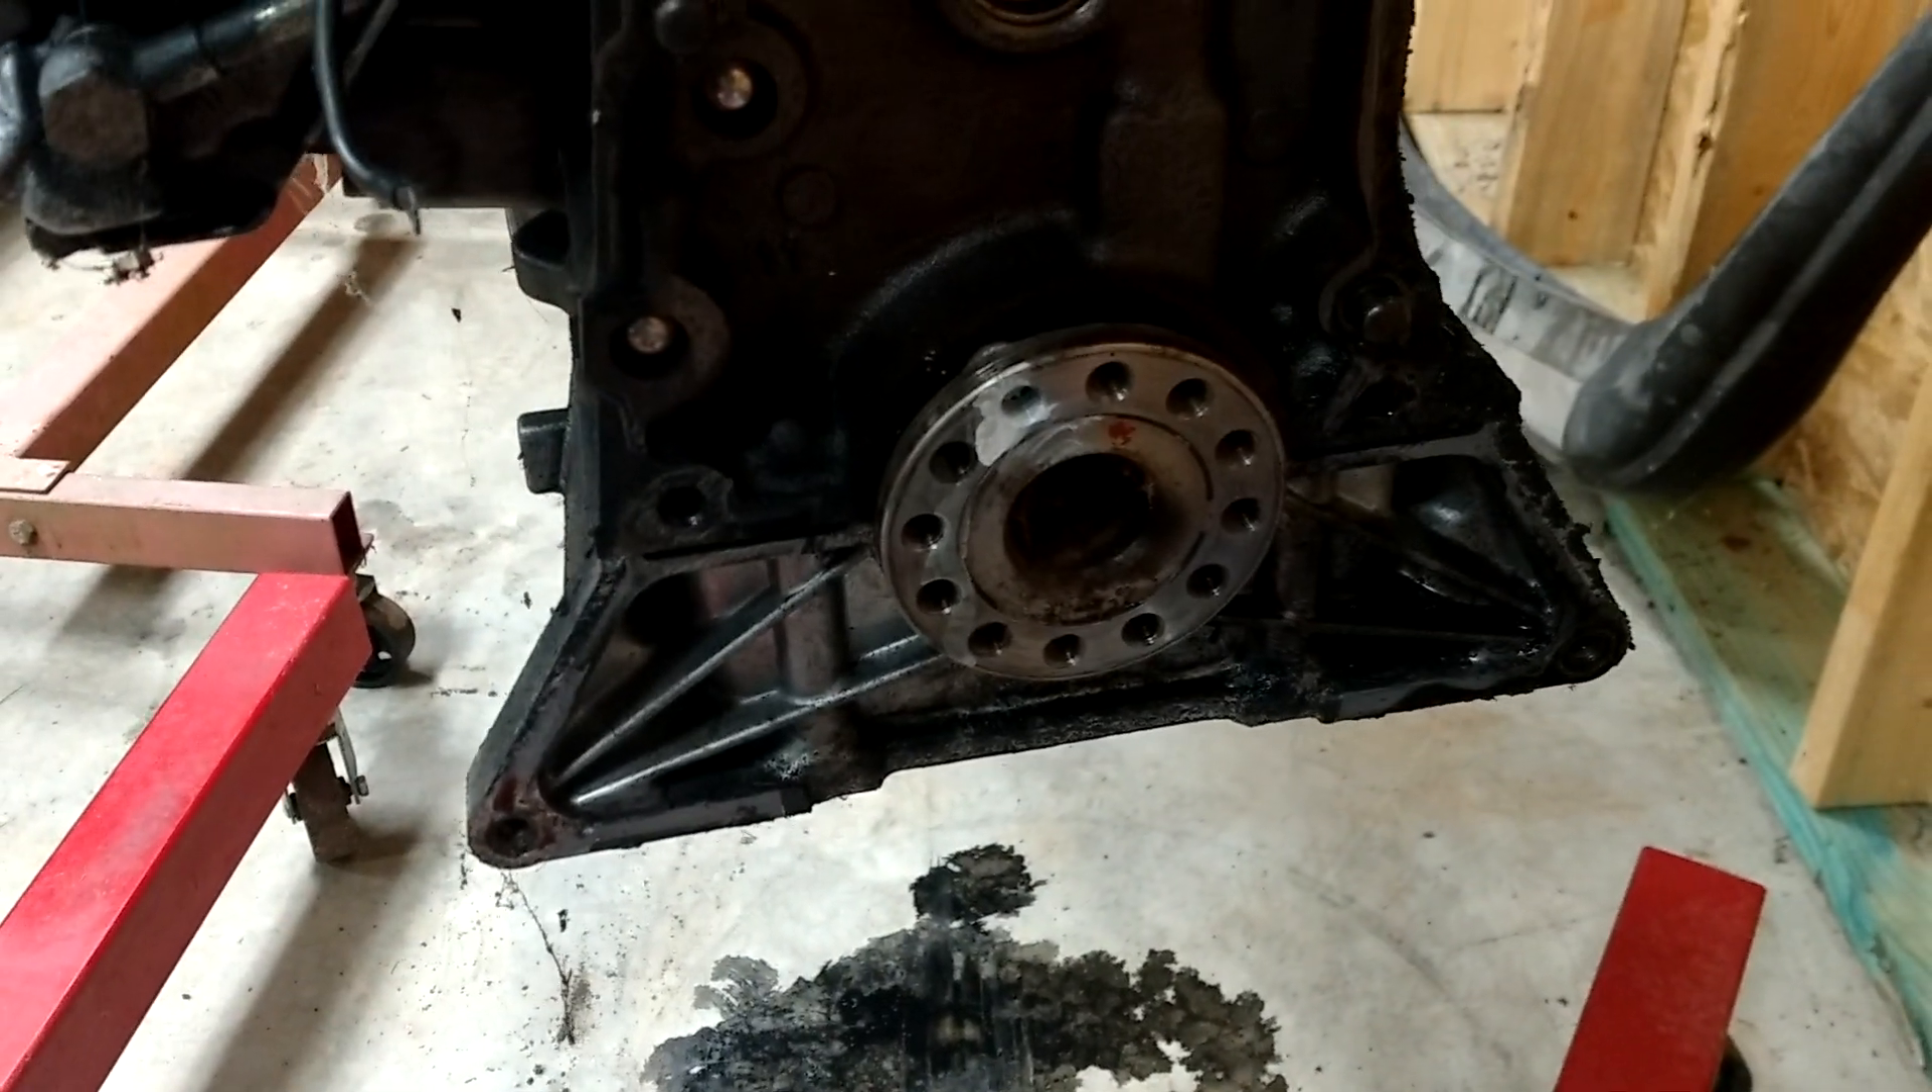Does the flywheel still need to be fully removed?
No.